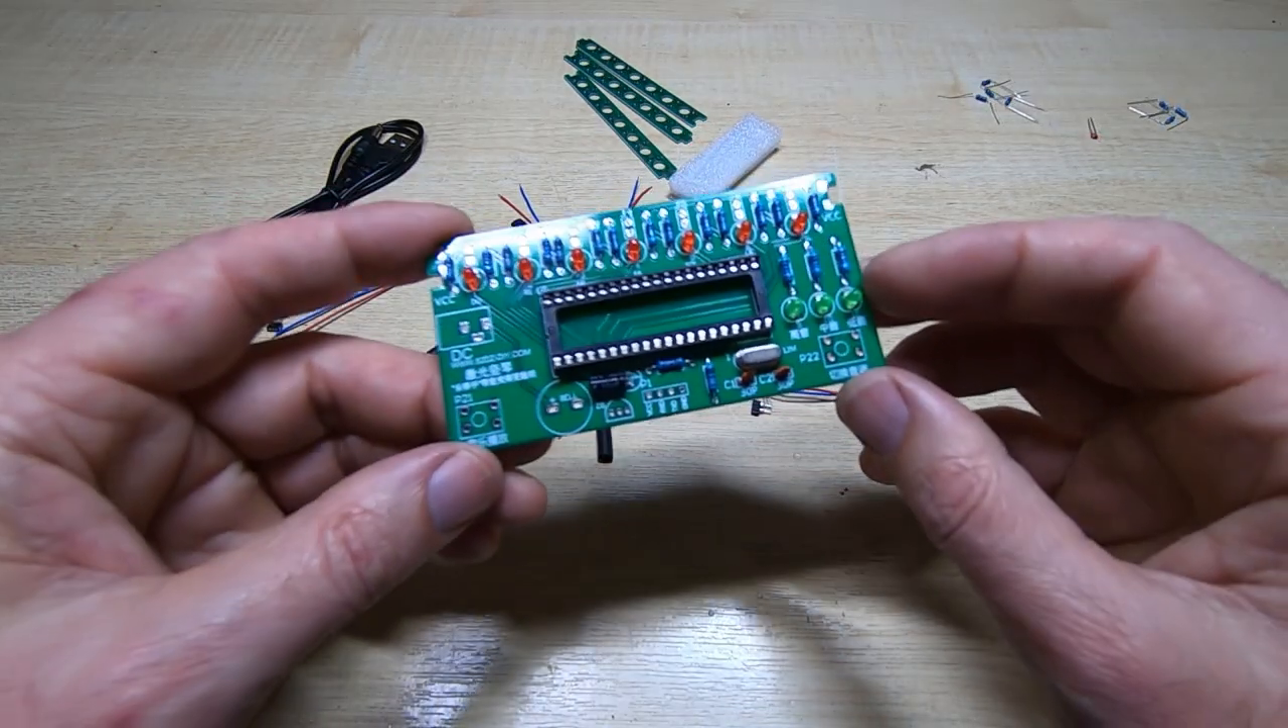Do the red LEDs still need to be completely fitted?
No.